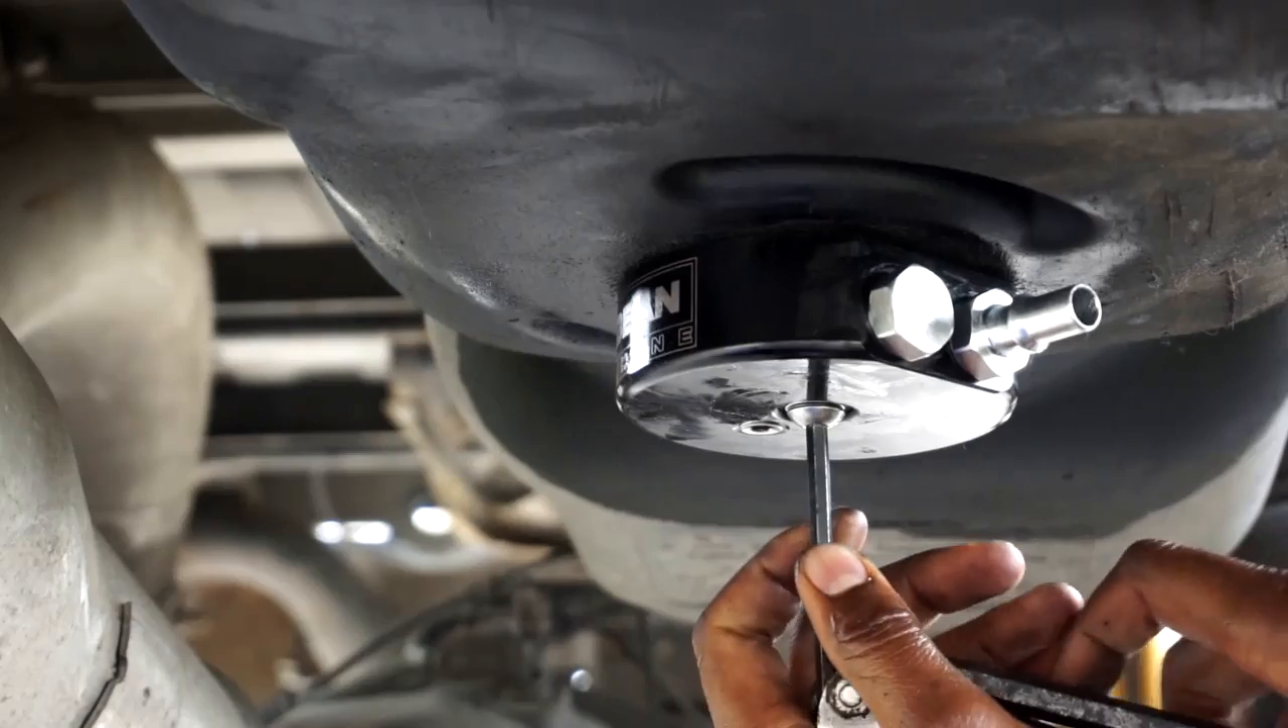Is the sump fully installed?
No.